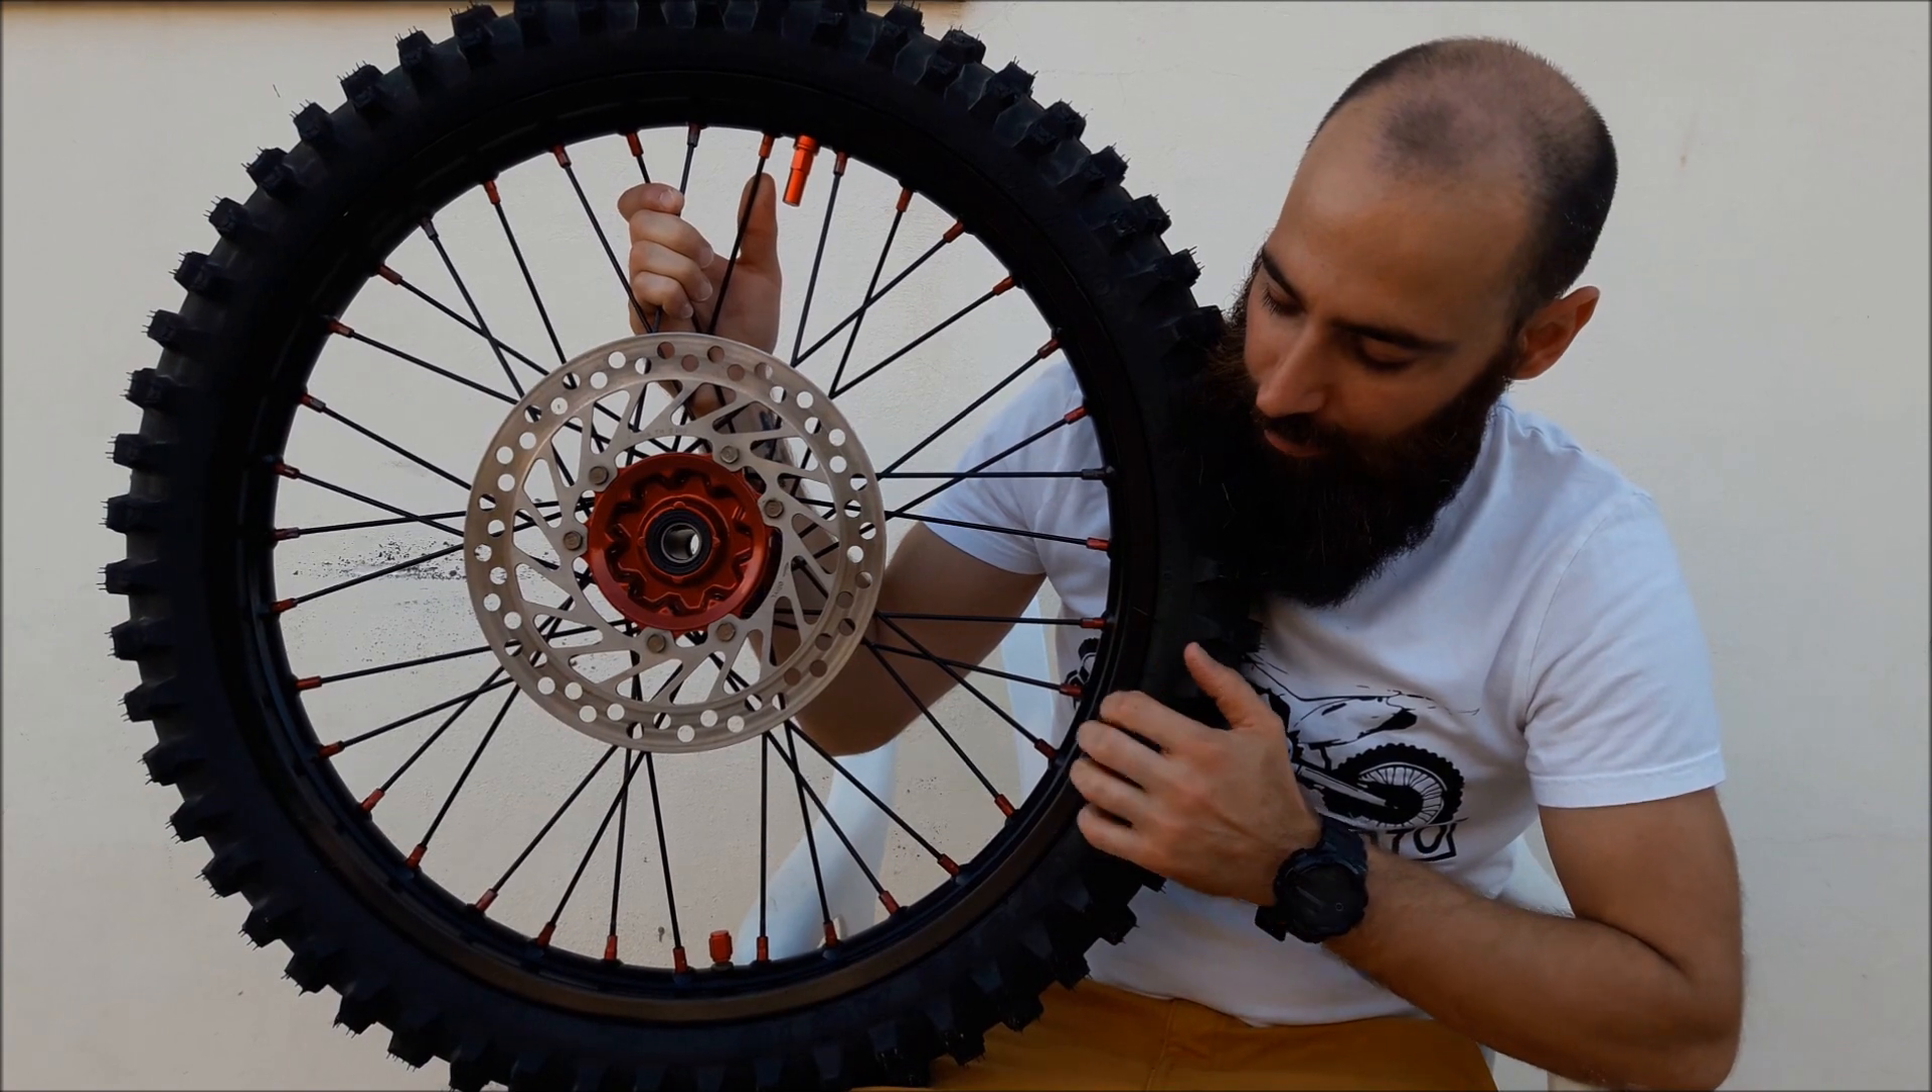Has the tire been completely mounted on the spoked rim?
Yes.